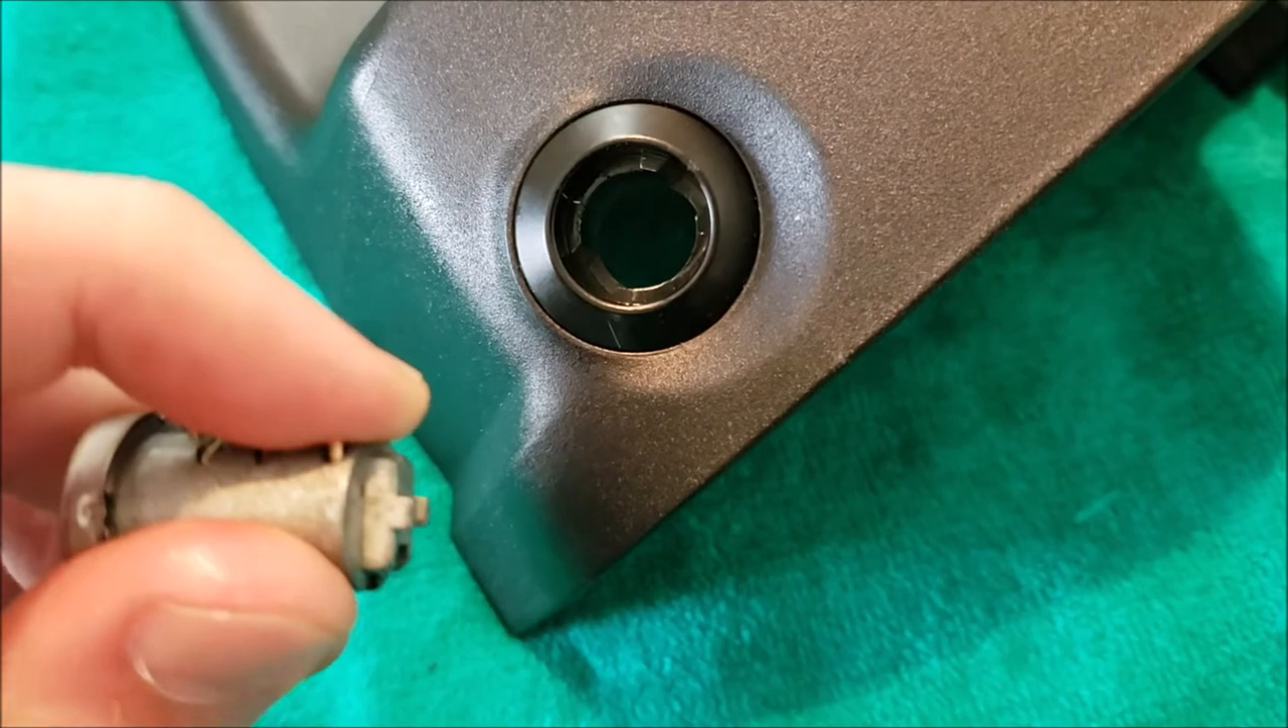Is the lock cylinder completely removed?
Yes.